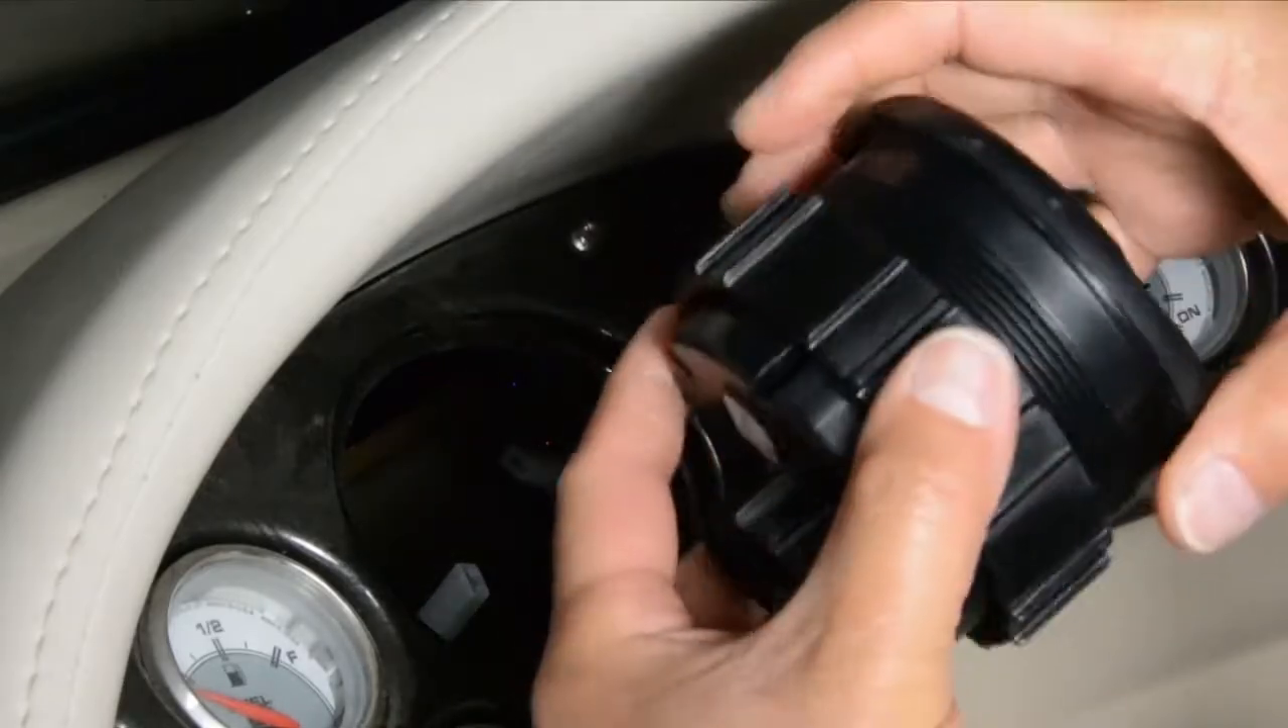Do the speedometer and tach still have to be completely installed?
Yes.